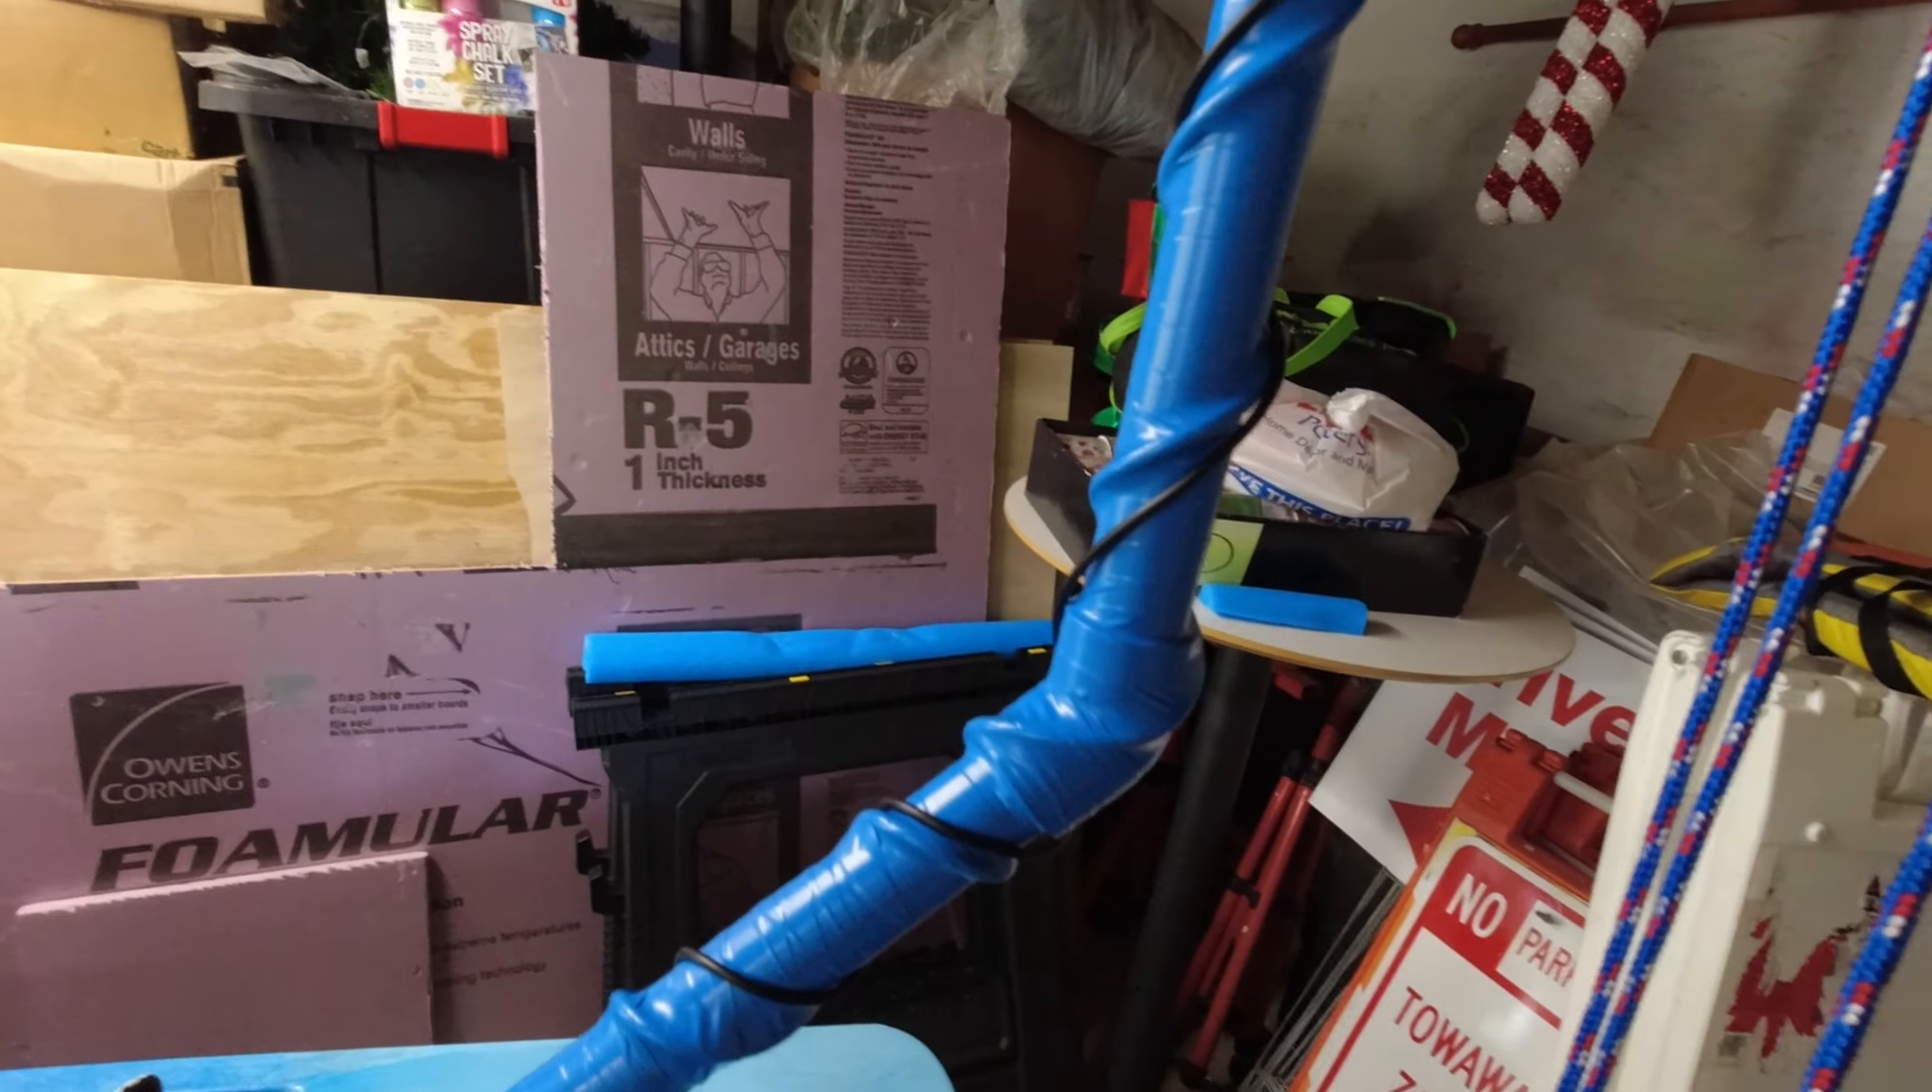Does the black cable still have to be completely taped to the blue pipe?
Yes.